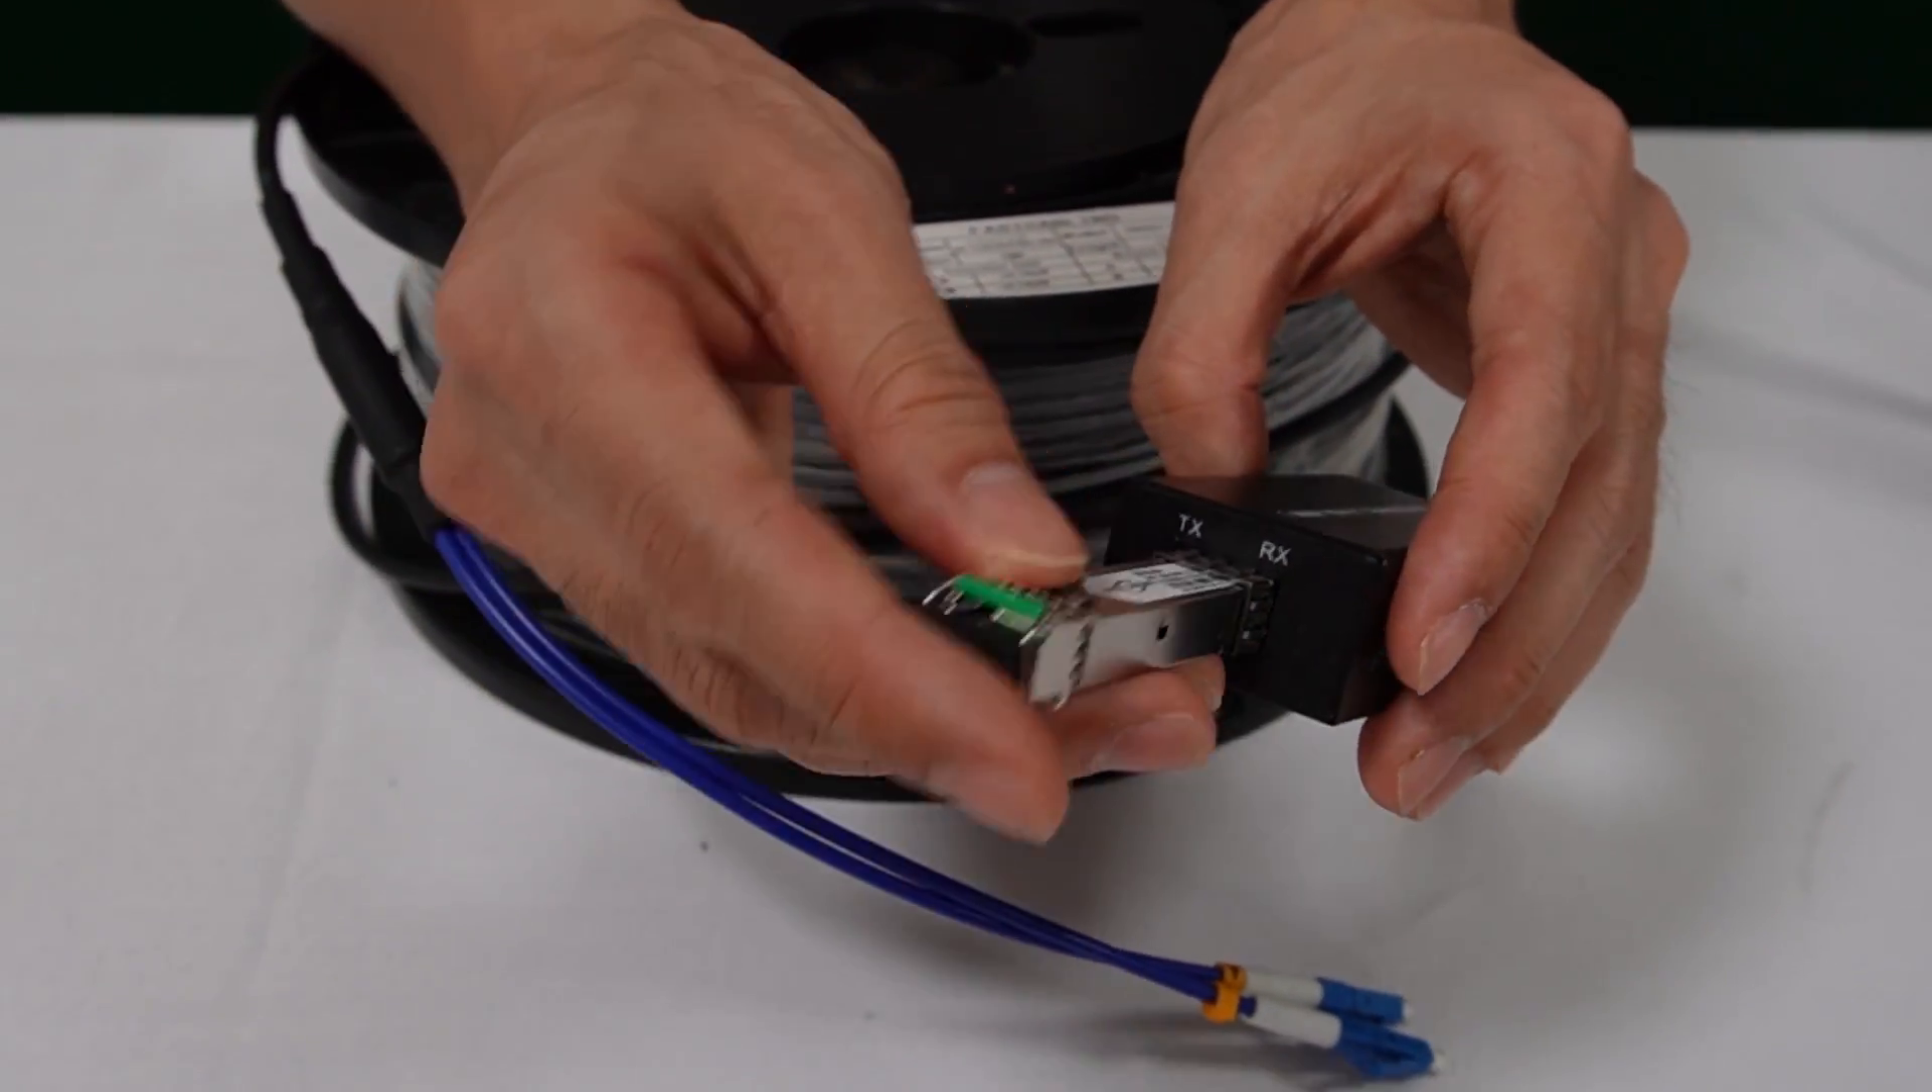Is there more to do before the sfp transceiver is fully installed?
Yes.